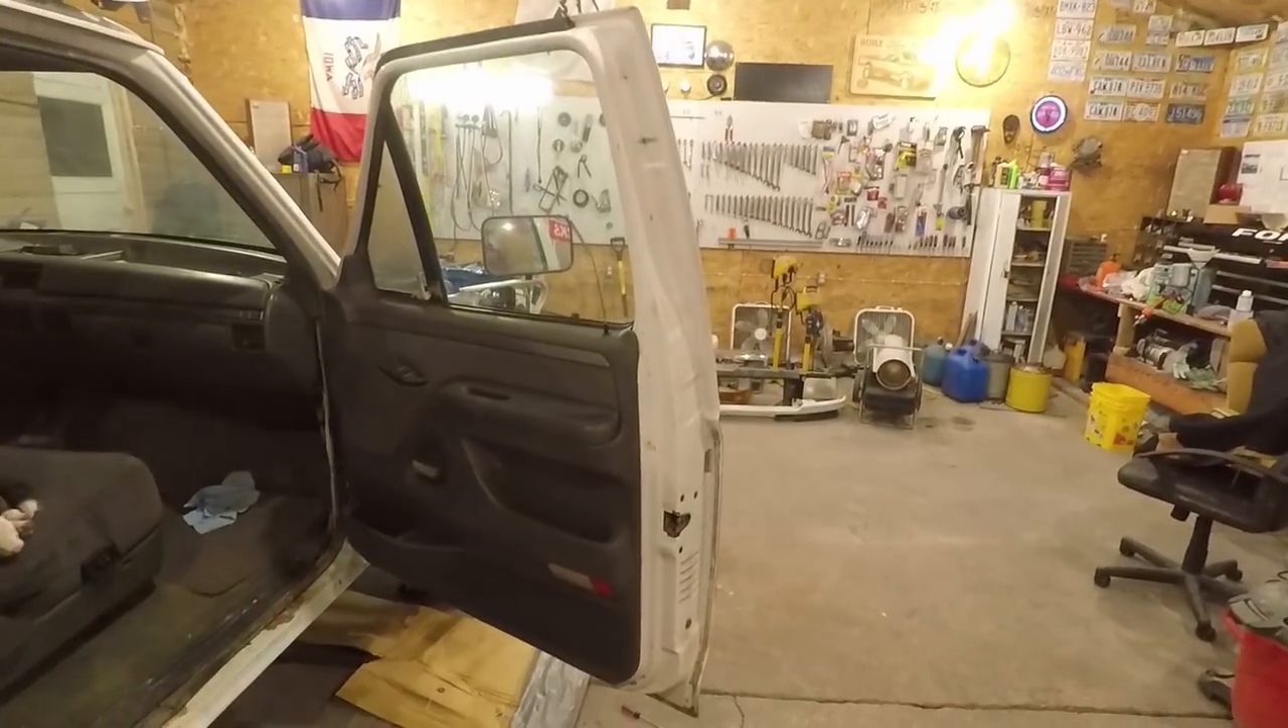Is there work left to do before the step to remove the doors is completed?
Yes.